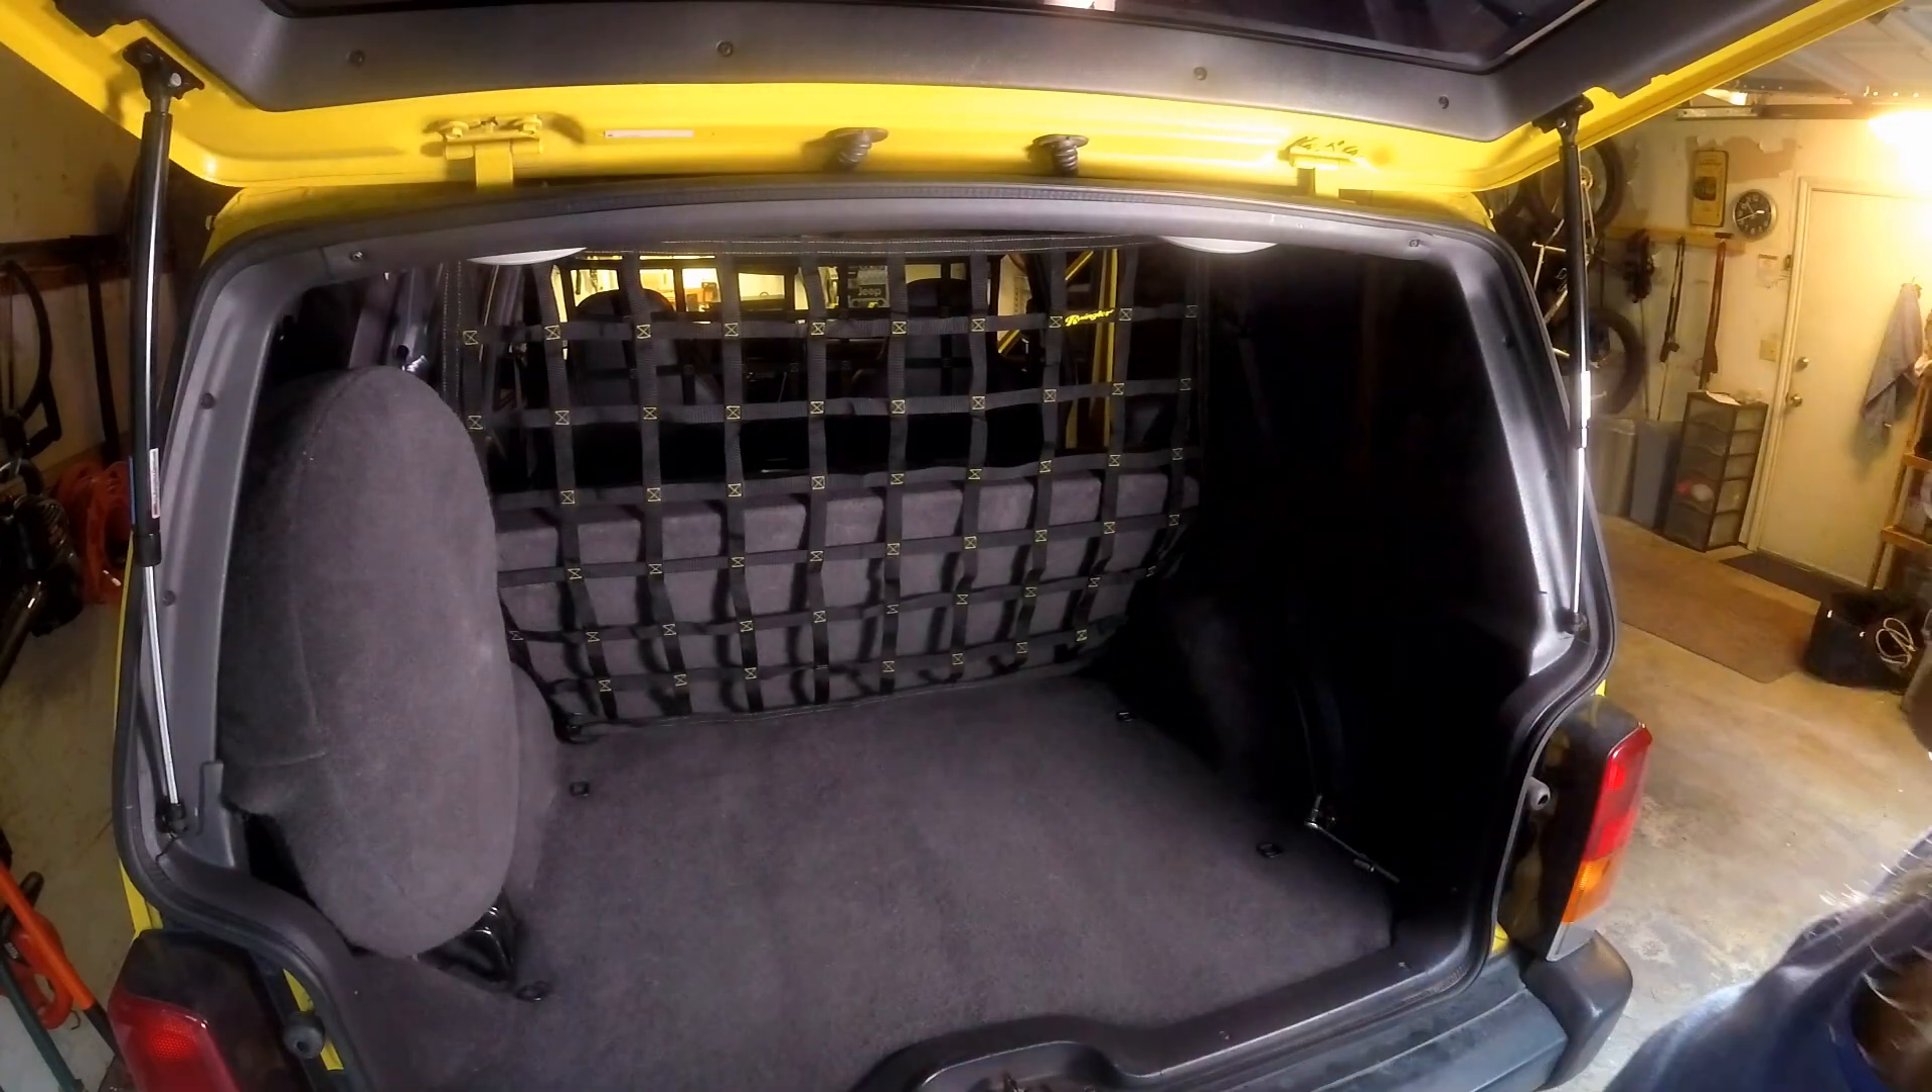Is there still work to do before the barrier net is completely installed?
No.